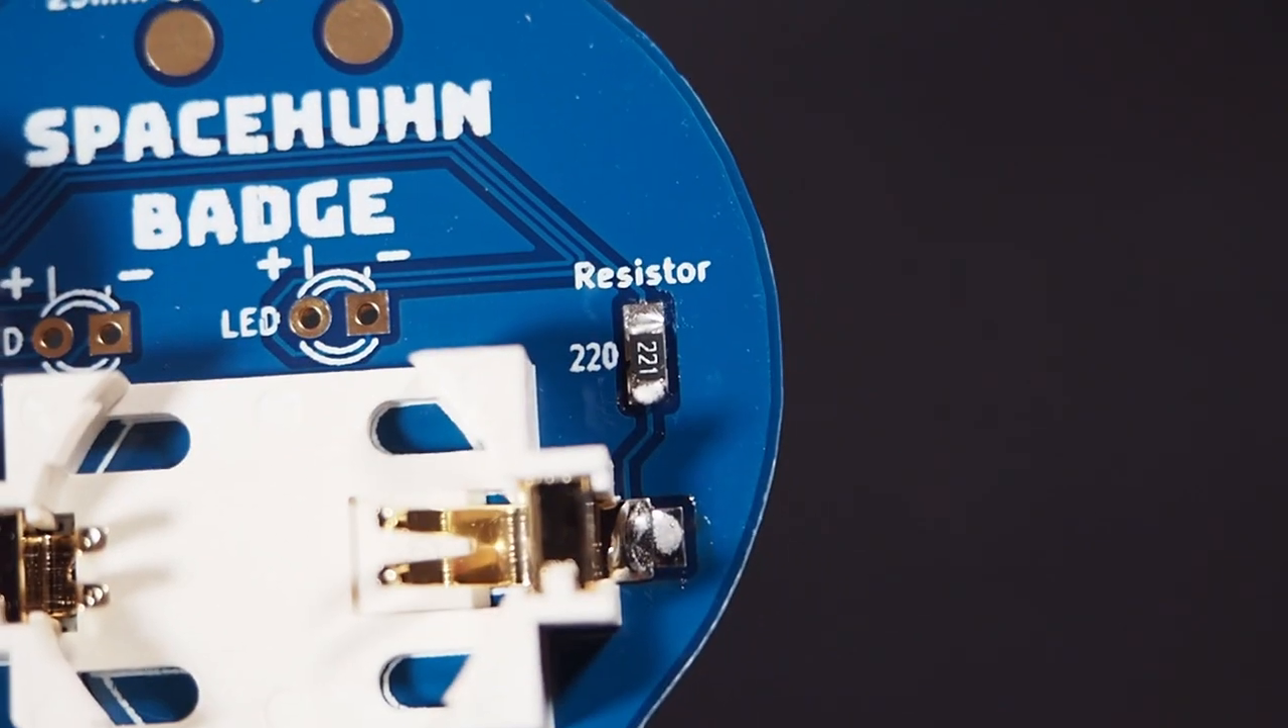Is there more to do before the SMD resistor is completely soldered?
No.